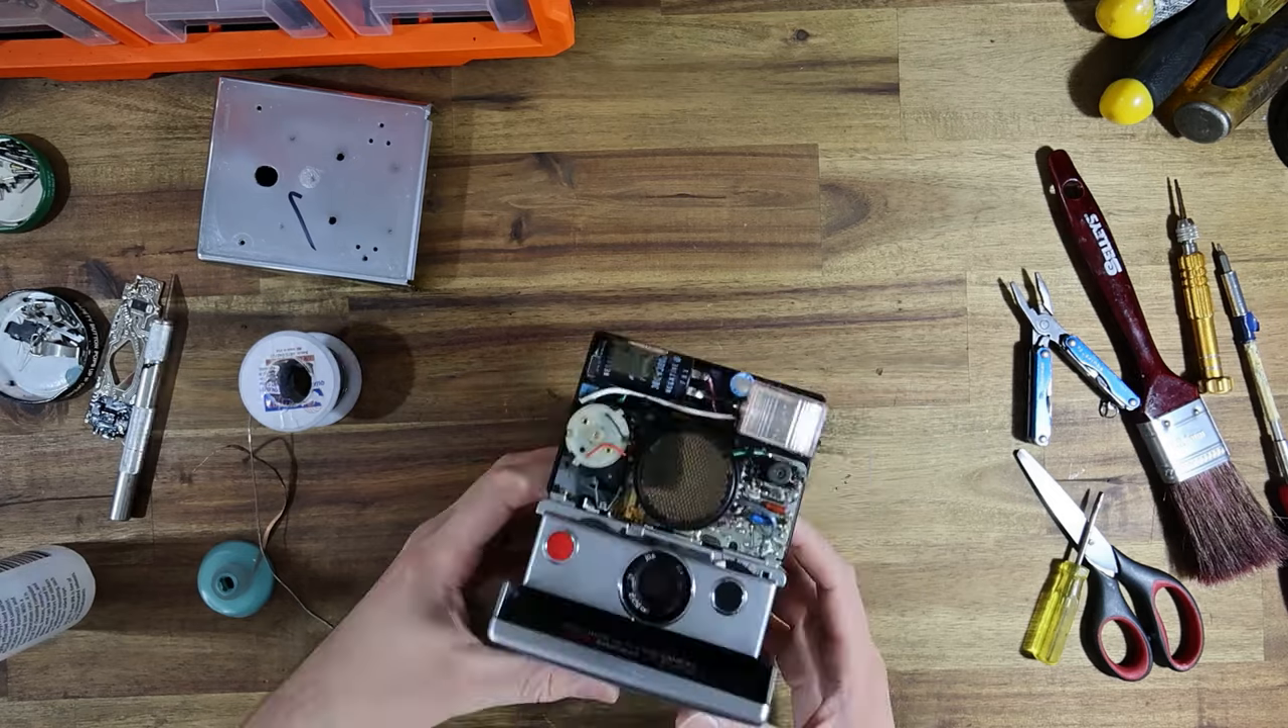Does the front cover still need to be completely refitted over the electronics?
Yes.